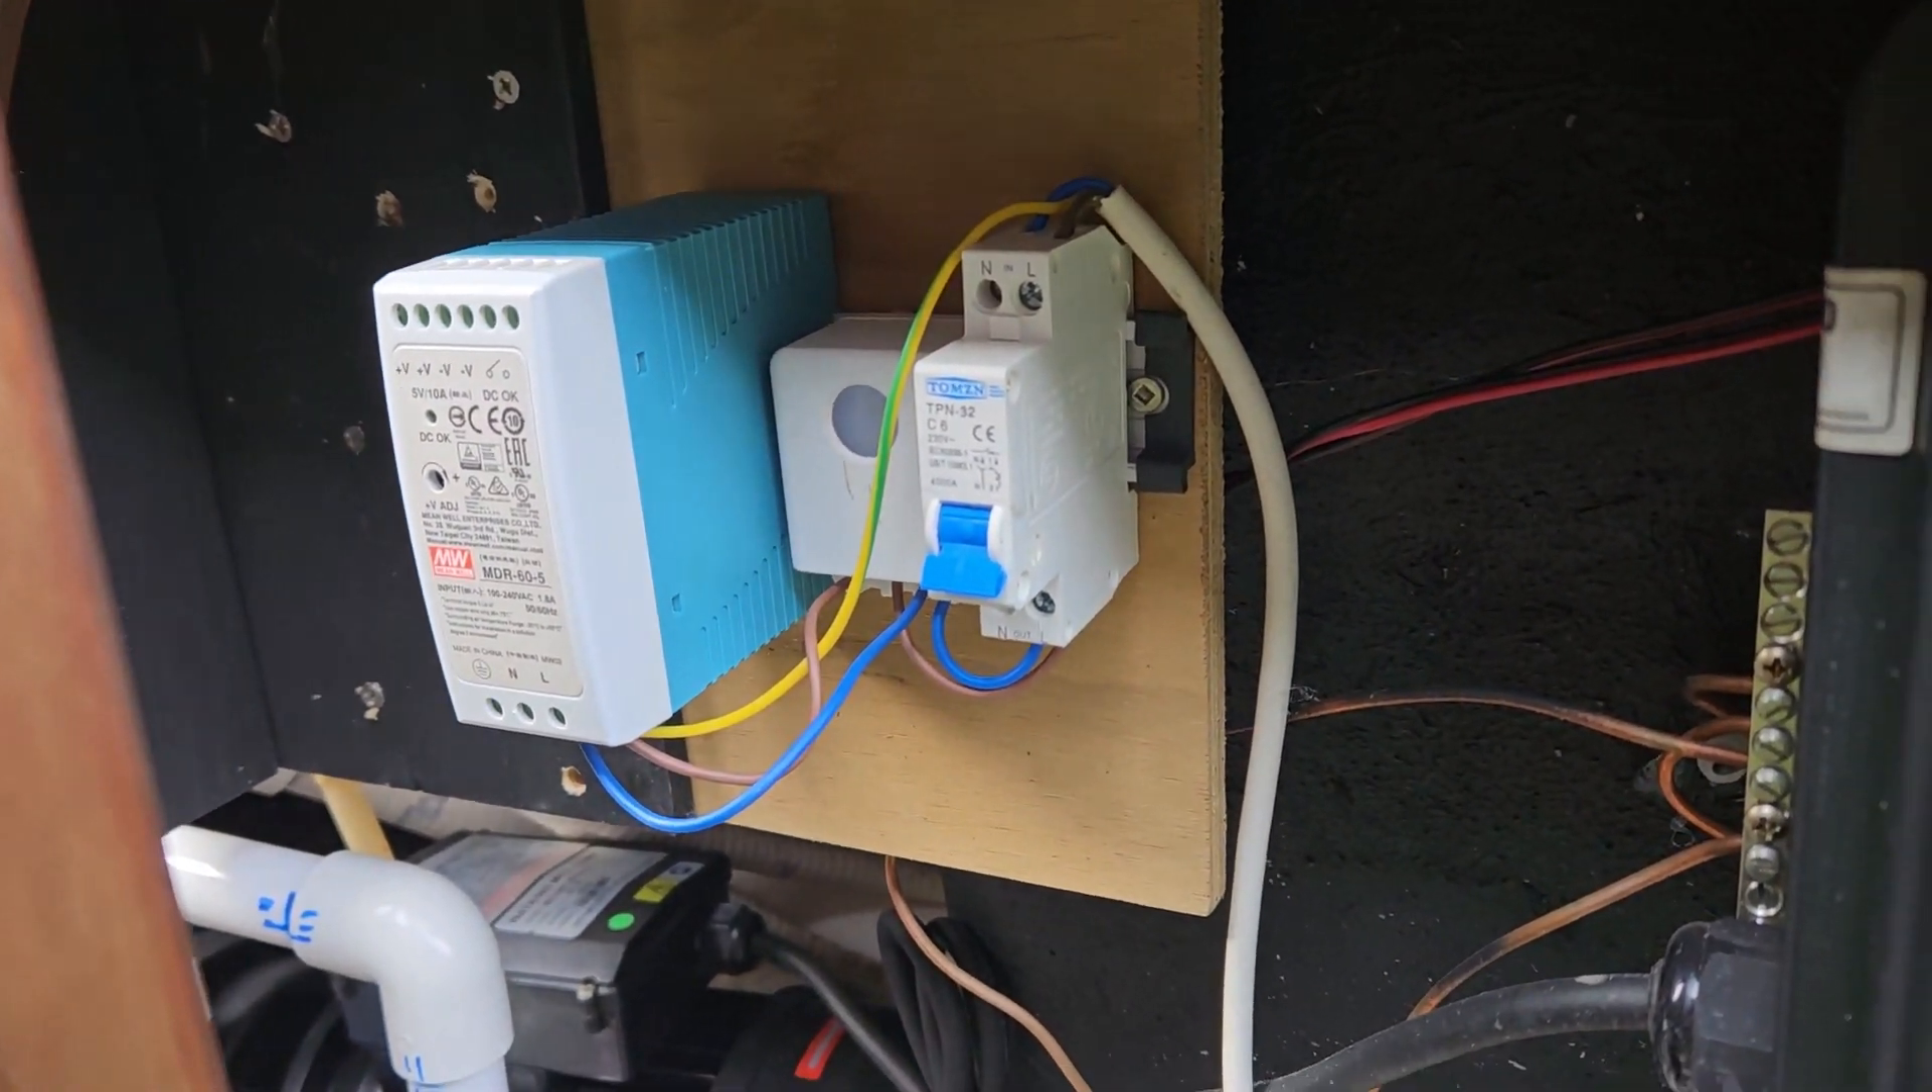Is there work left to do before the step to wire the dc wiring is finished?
Yes.